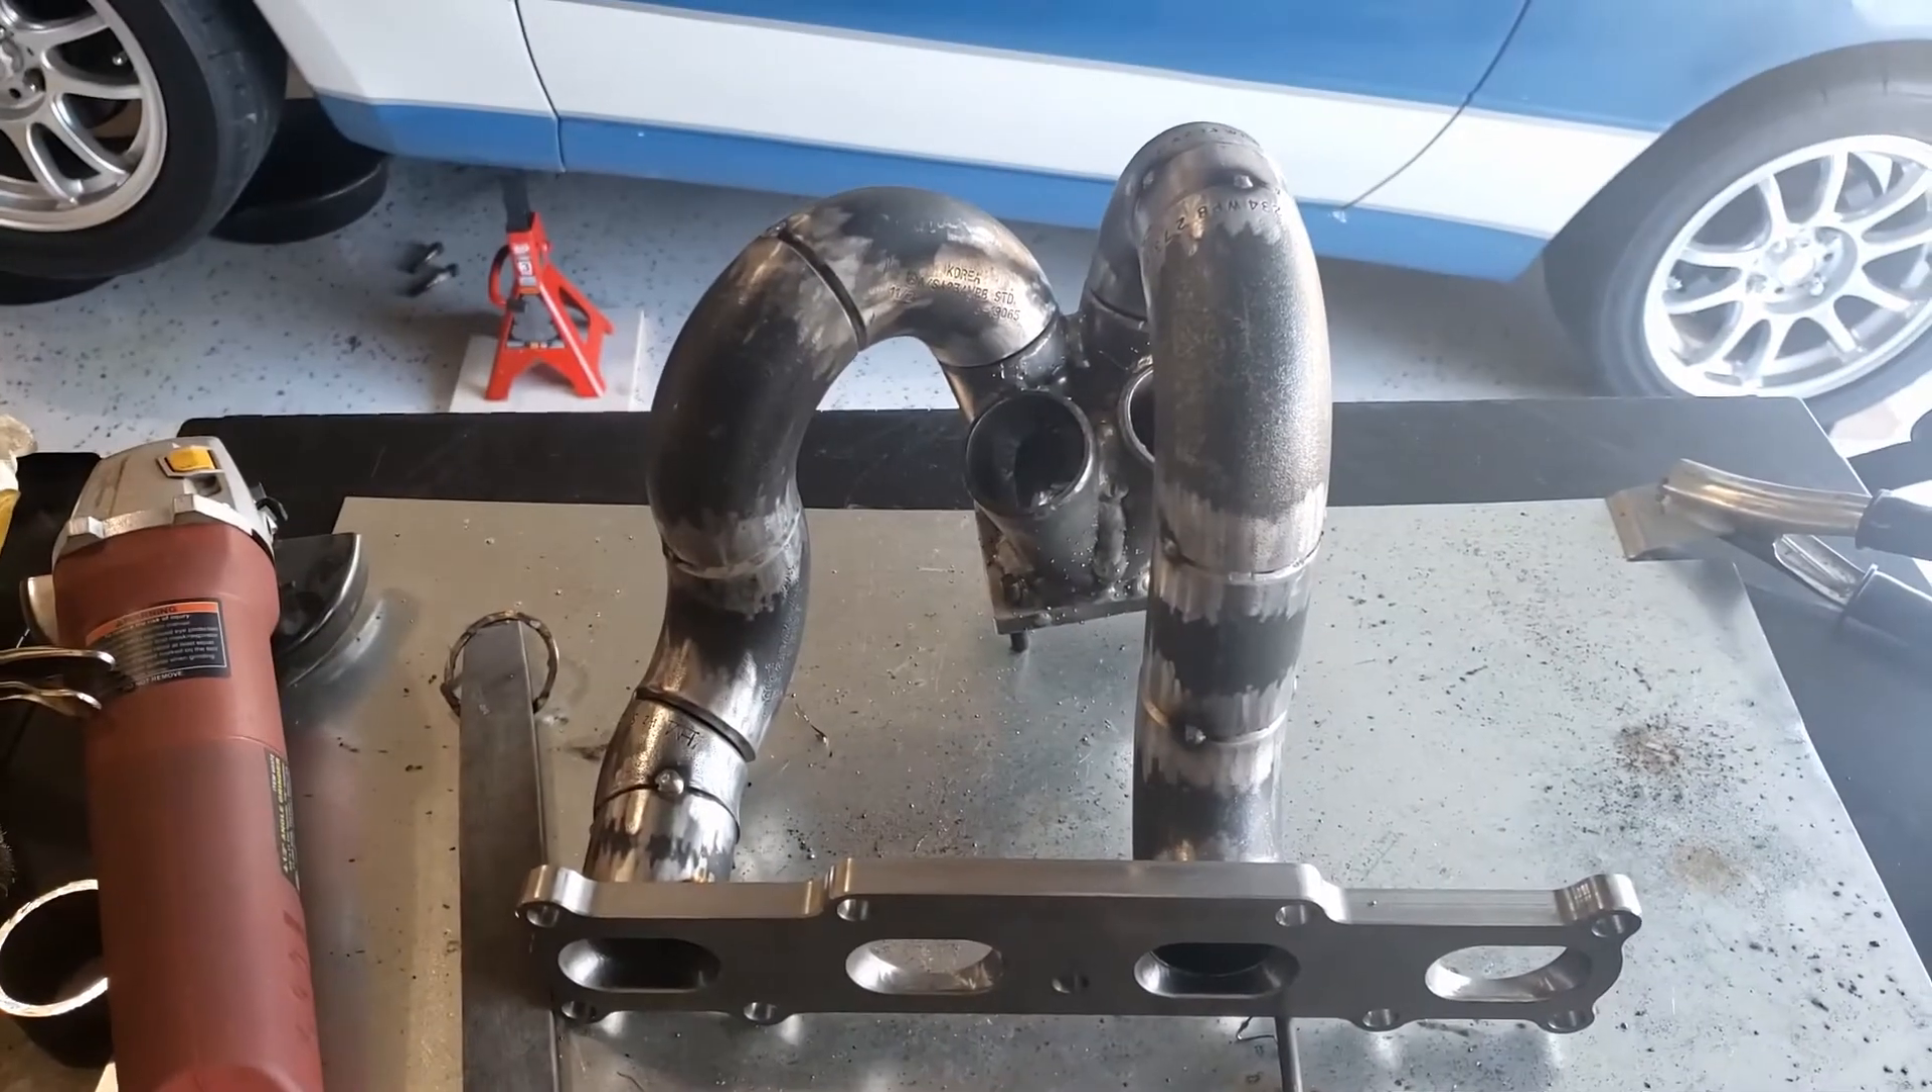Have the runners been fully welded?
No.